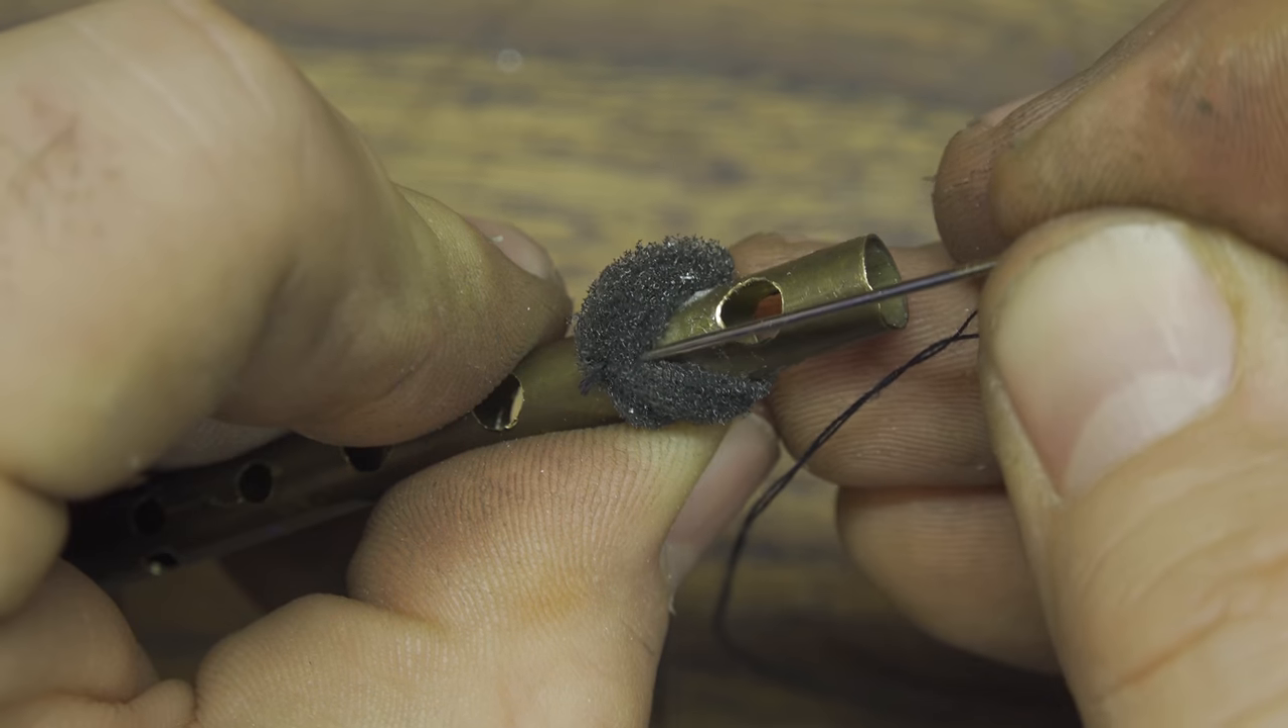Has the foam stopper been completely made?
No.